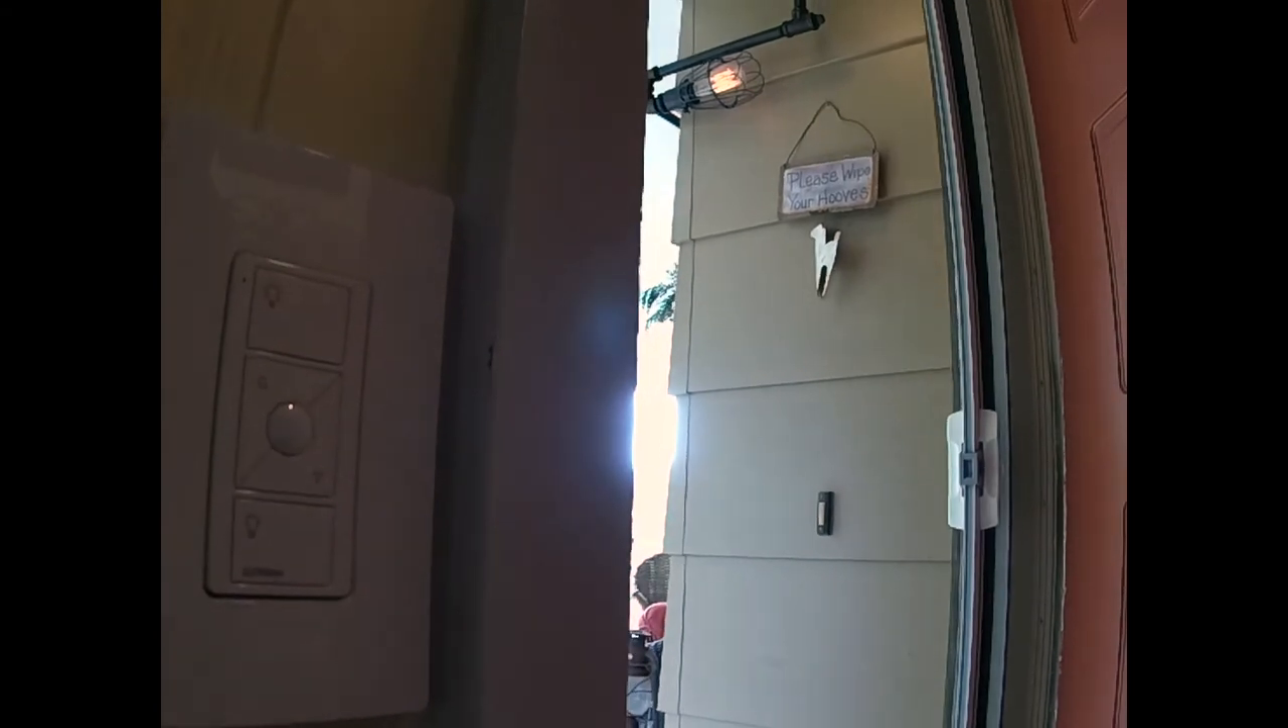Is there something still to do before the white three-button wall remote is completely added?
No.